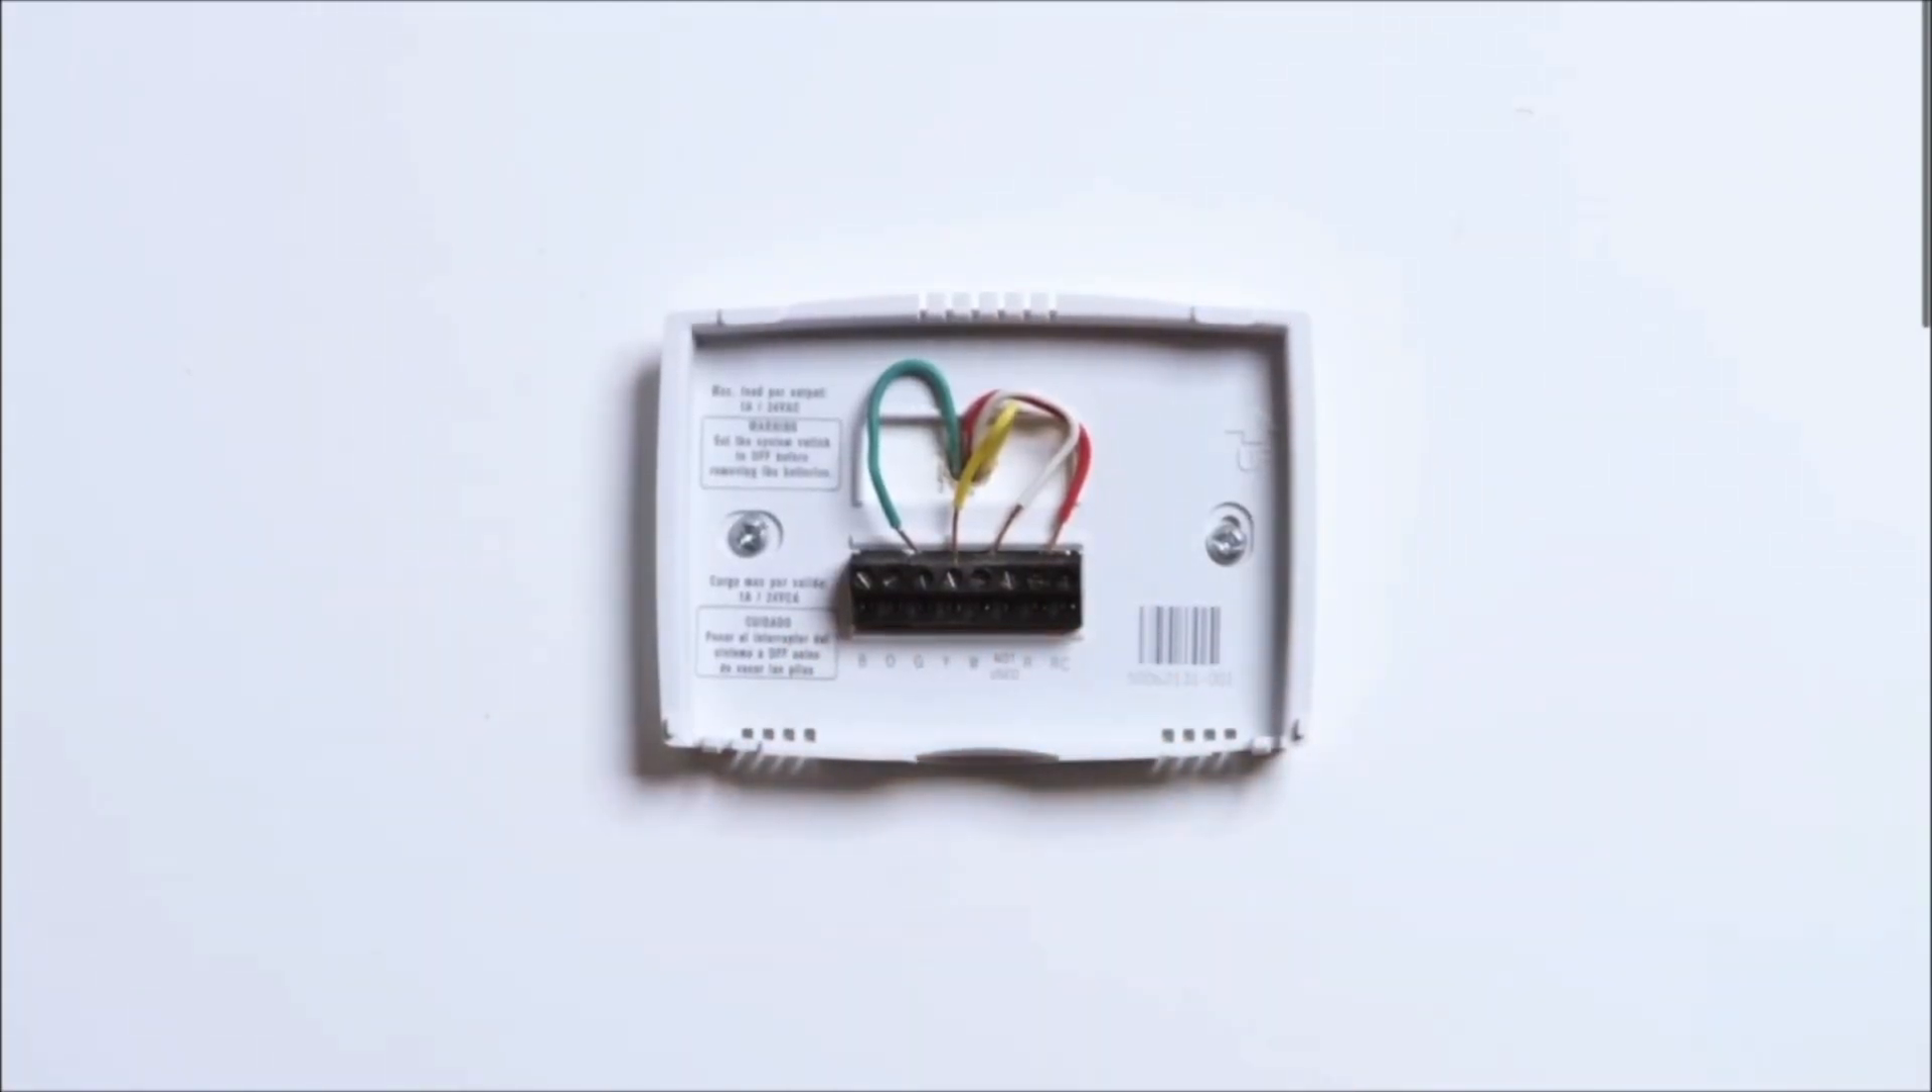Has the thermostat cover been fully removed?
Yes.